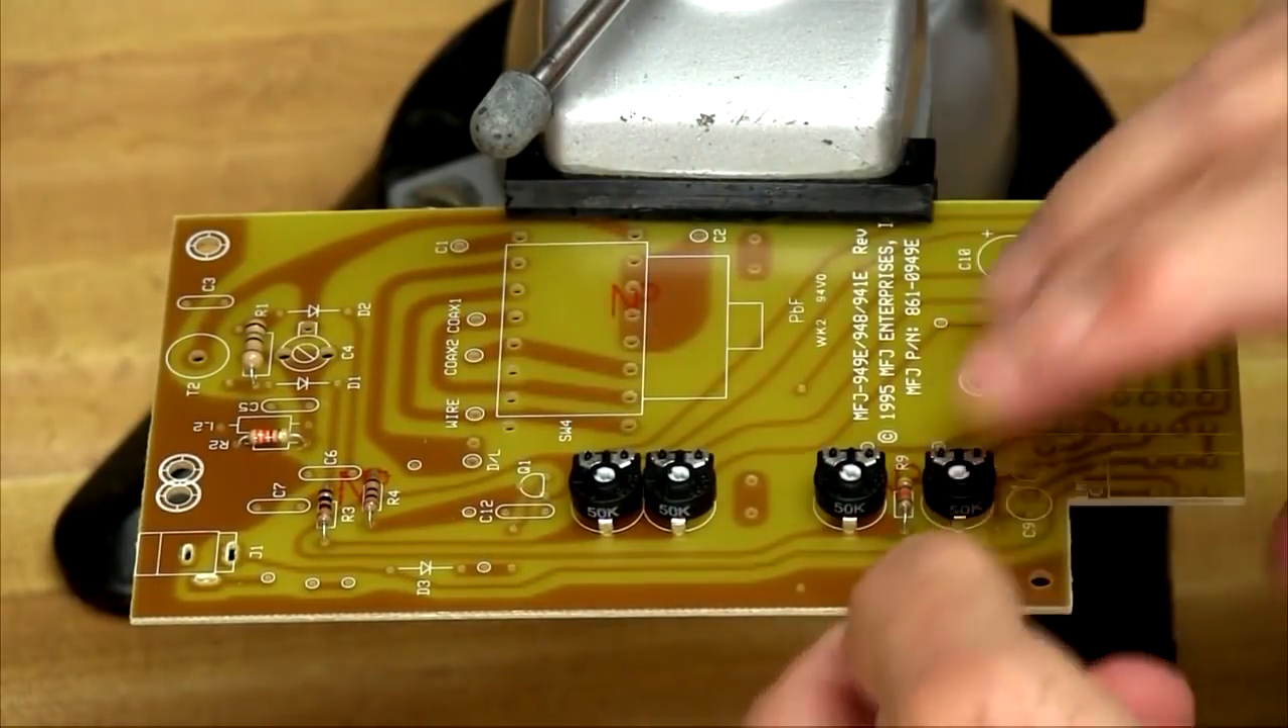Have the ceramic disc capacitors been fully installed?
No.